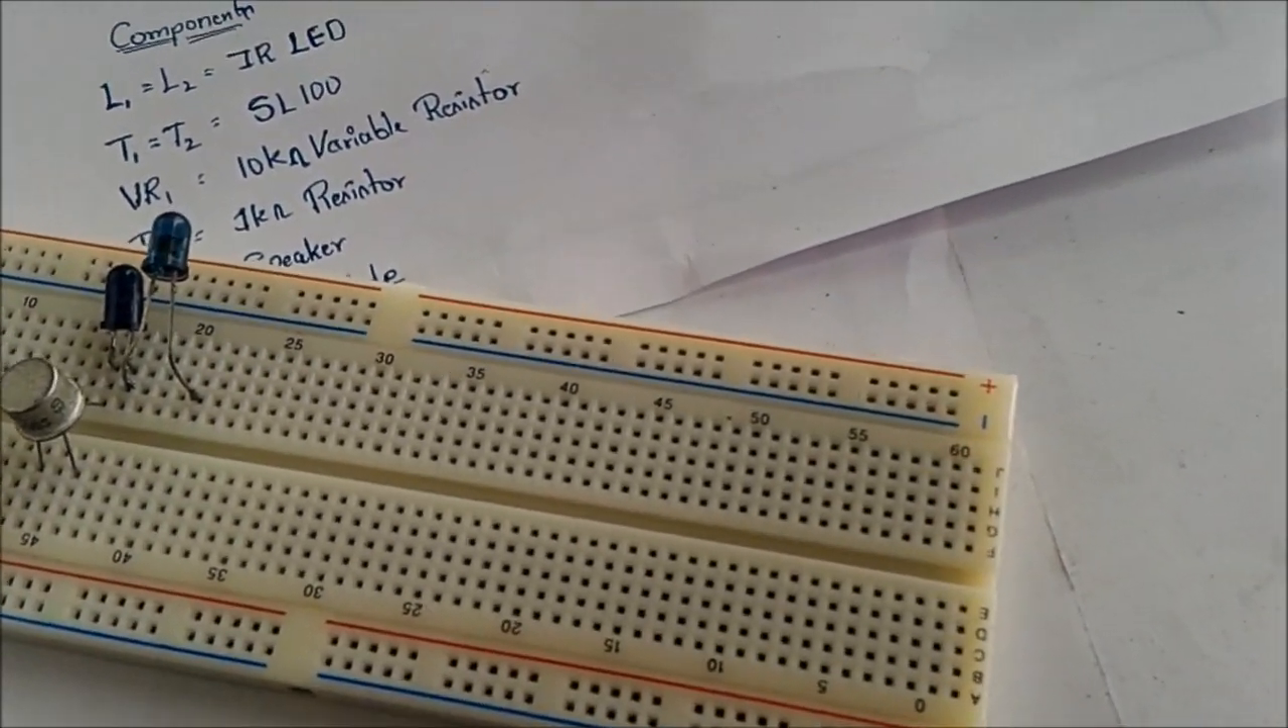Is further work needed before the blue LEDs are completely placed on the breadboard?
No.